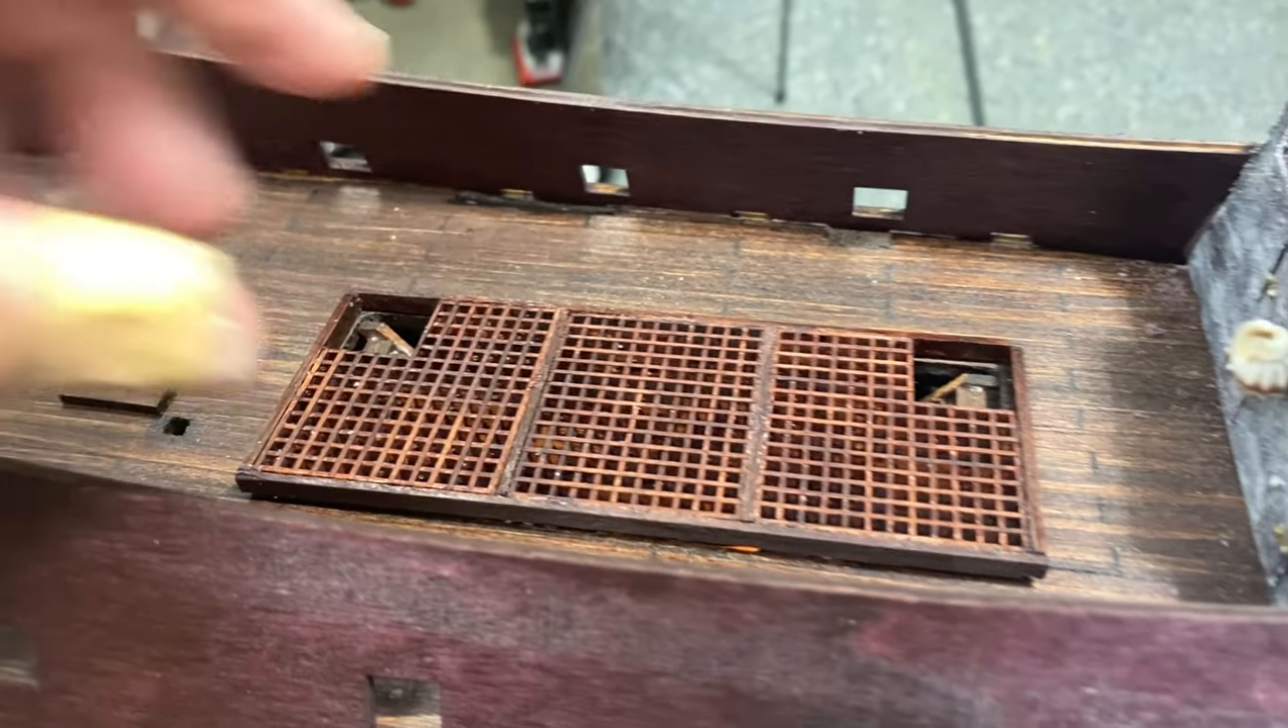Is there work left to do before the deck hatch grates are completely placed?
No.